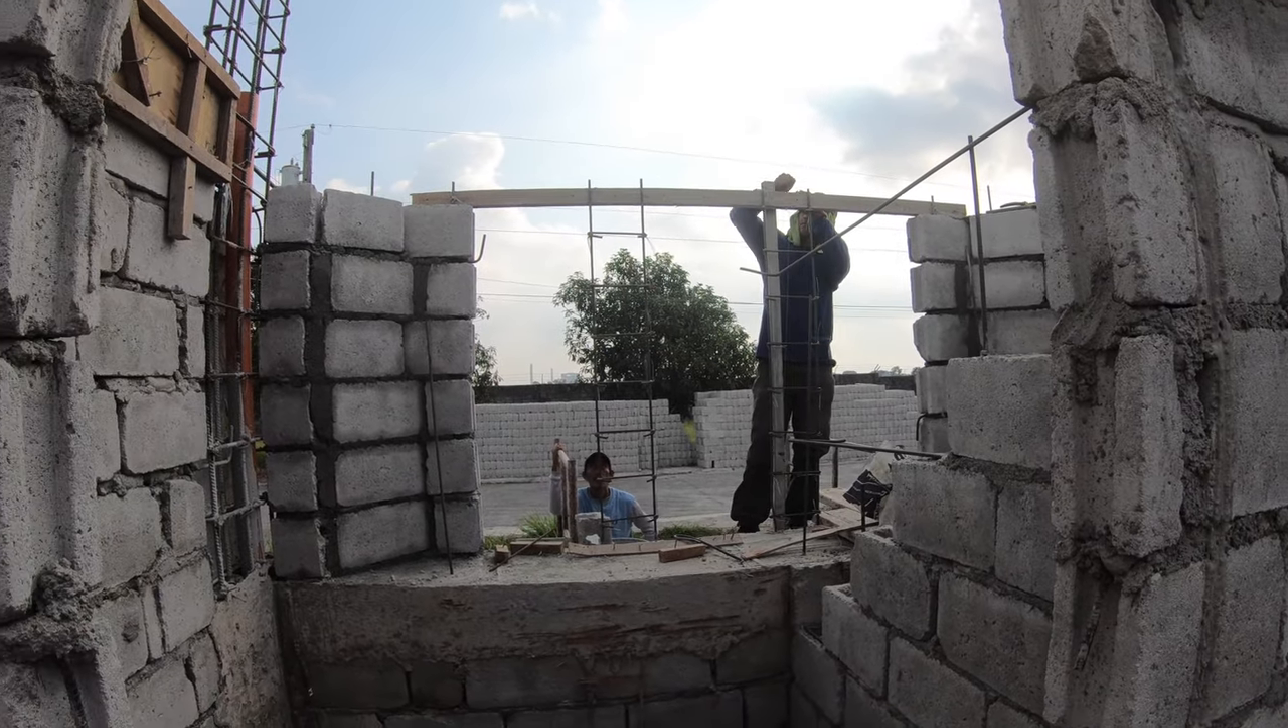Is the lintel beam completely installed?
No.